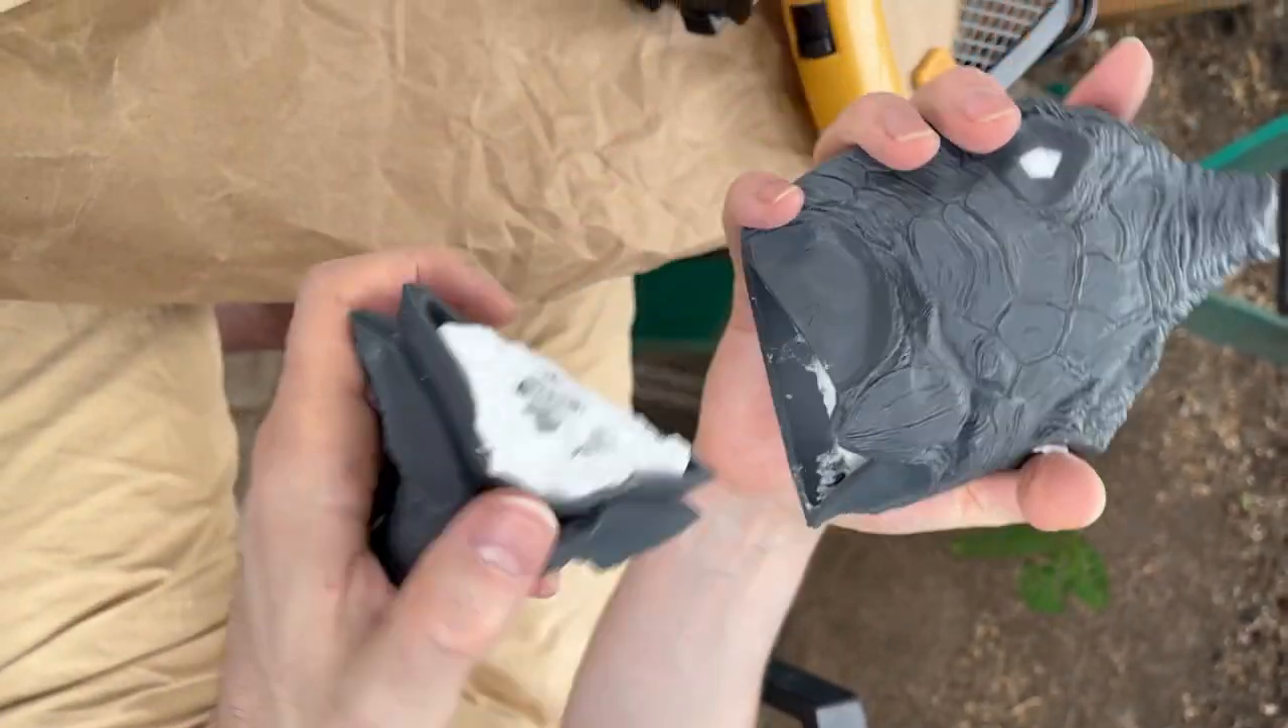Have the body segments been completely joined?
No.